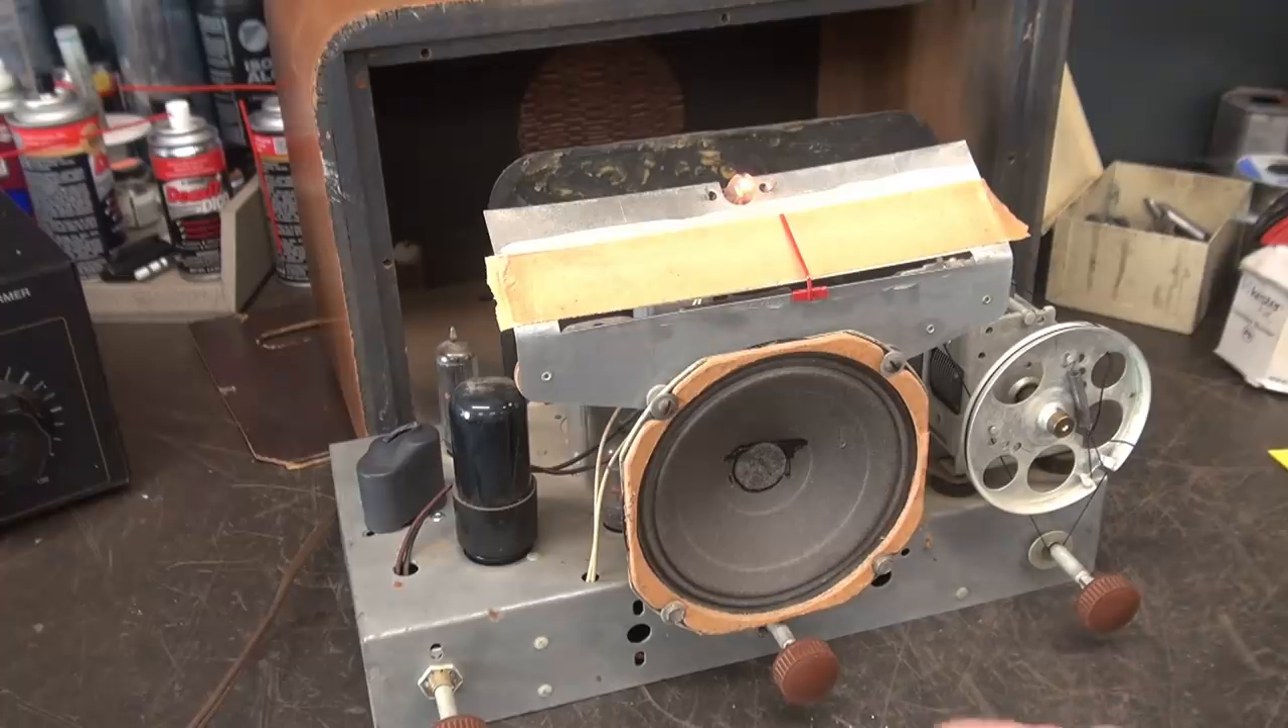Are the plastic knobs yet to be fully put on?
No.